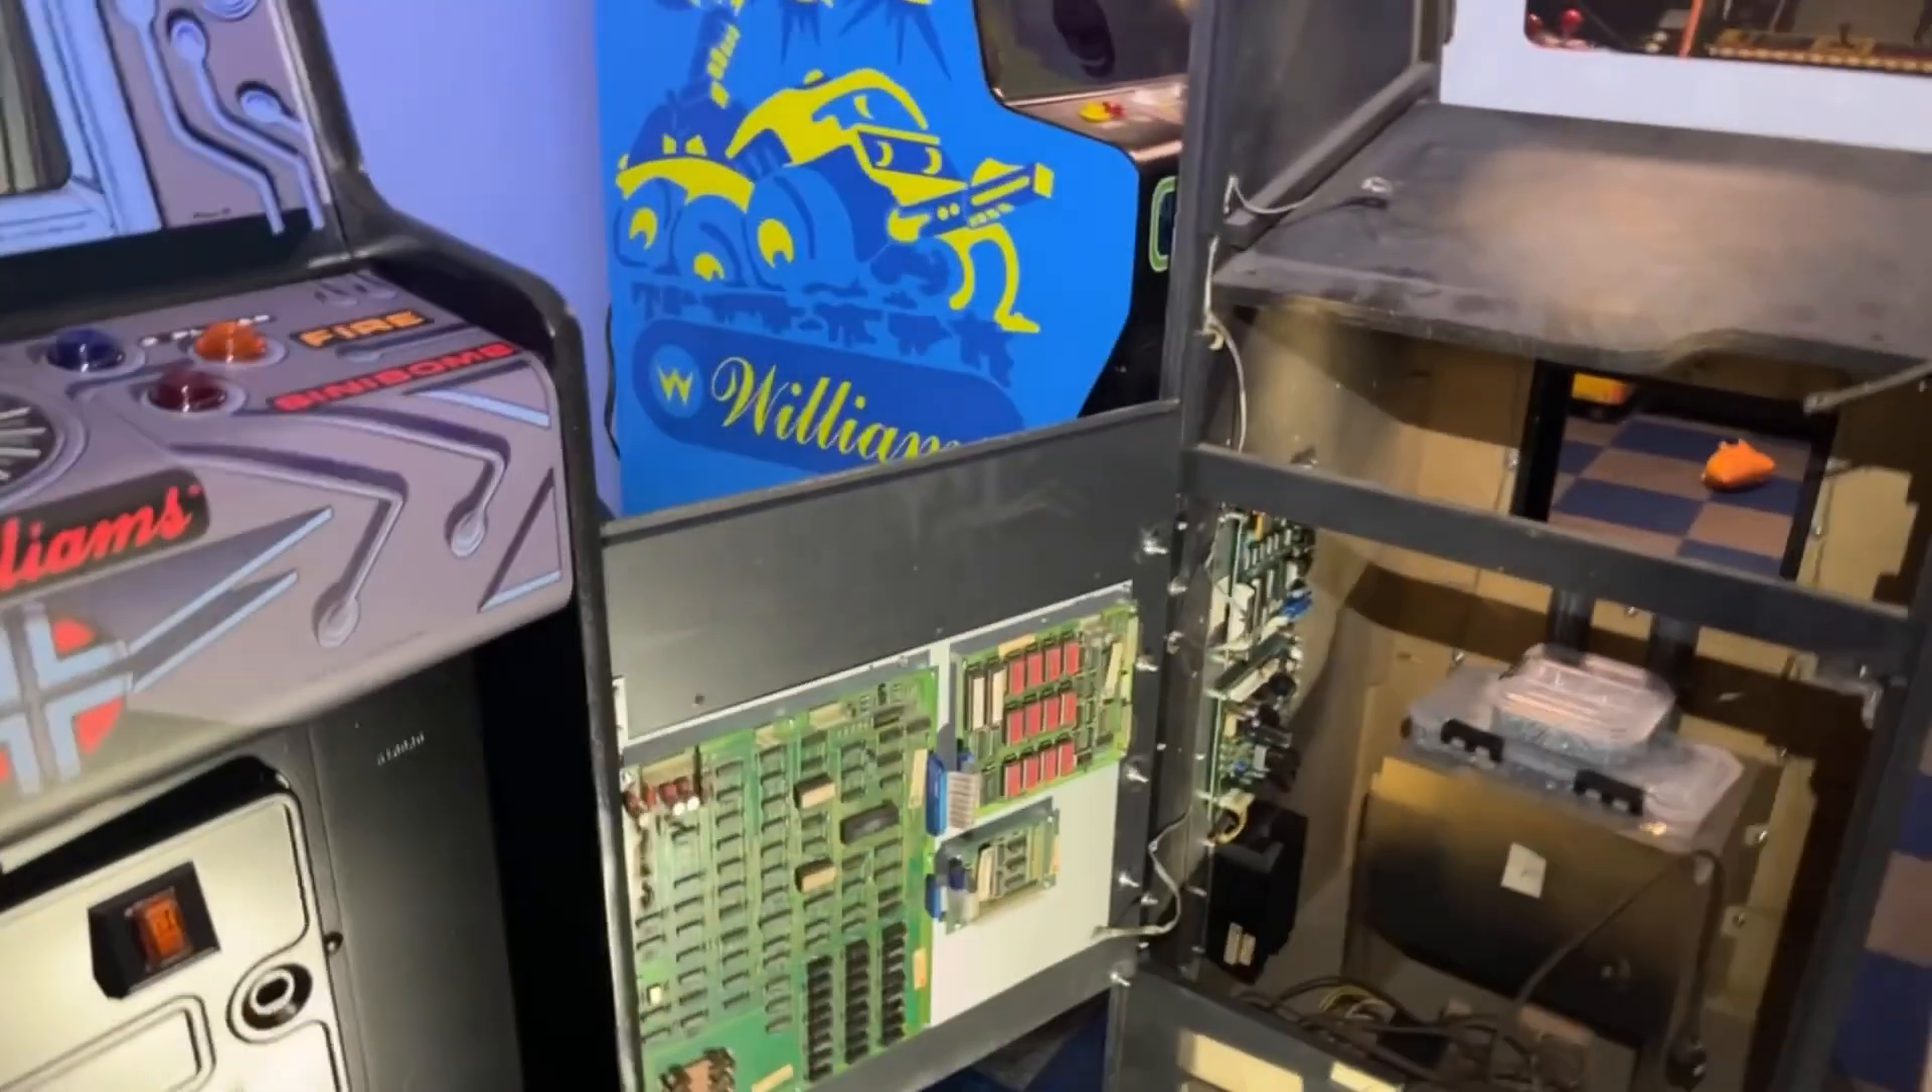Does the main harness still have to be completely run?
Yes.